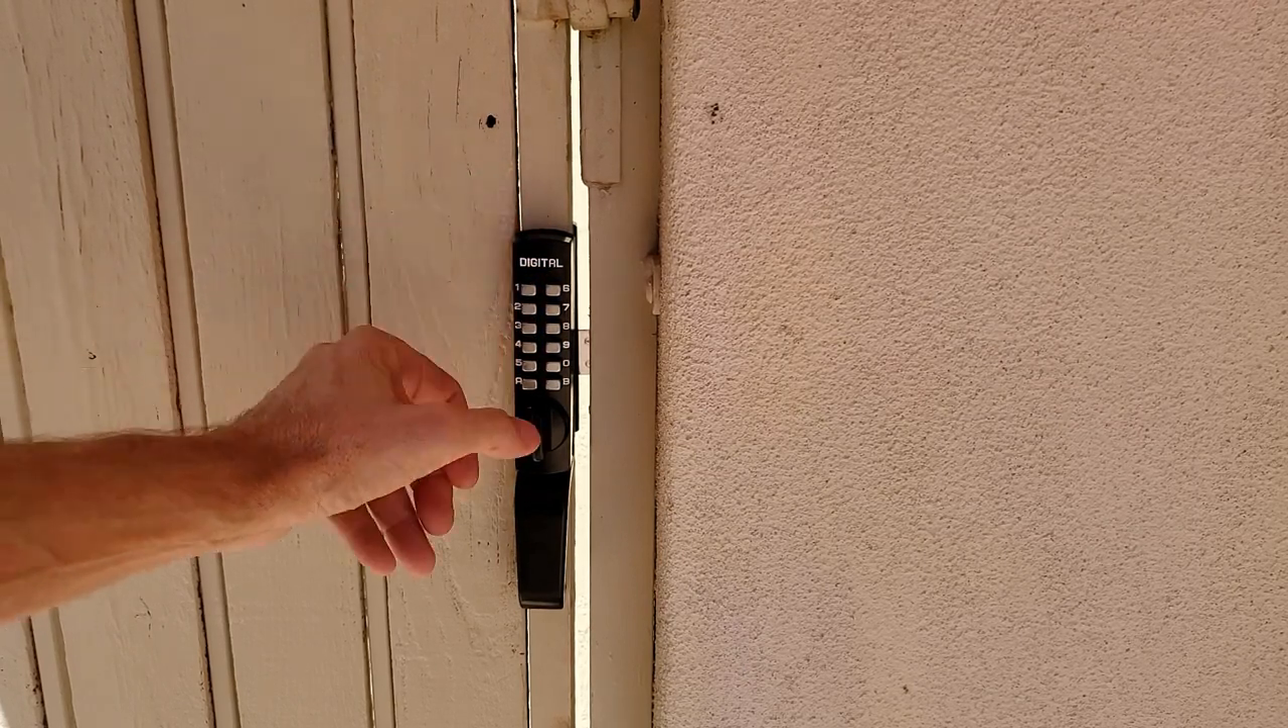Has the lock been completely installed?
Yes.